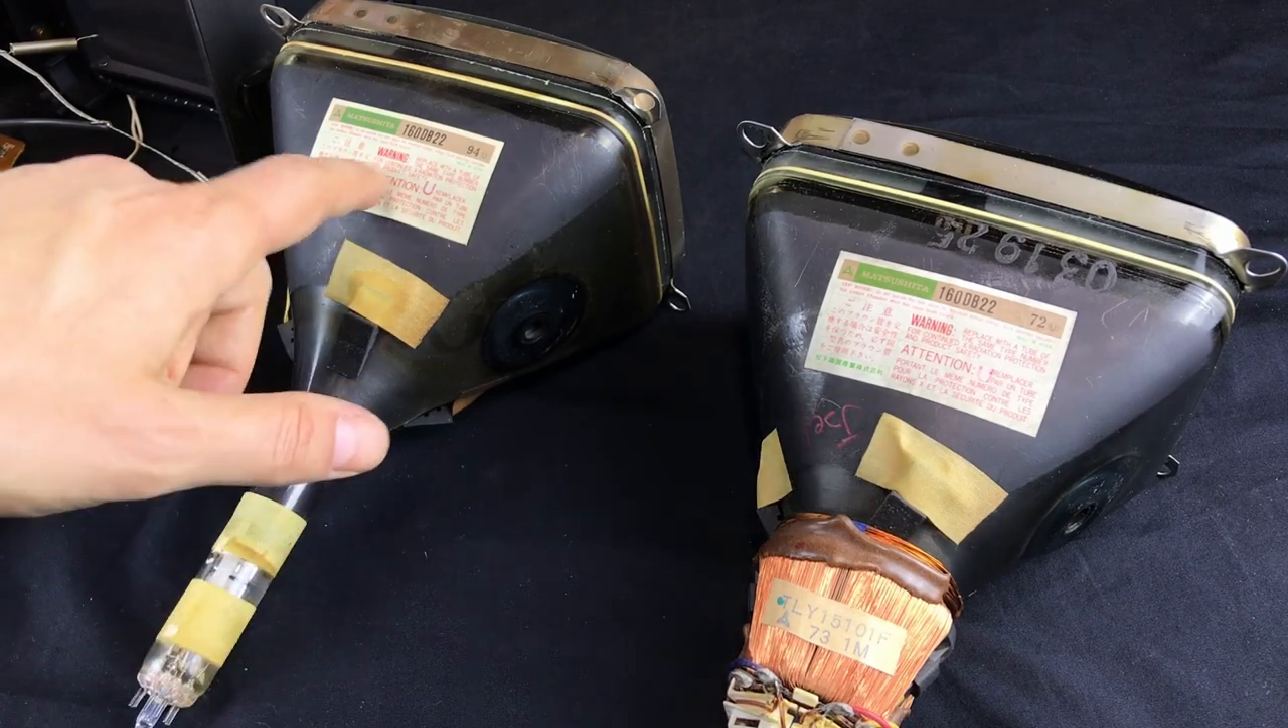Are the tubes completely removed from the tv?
Yes.